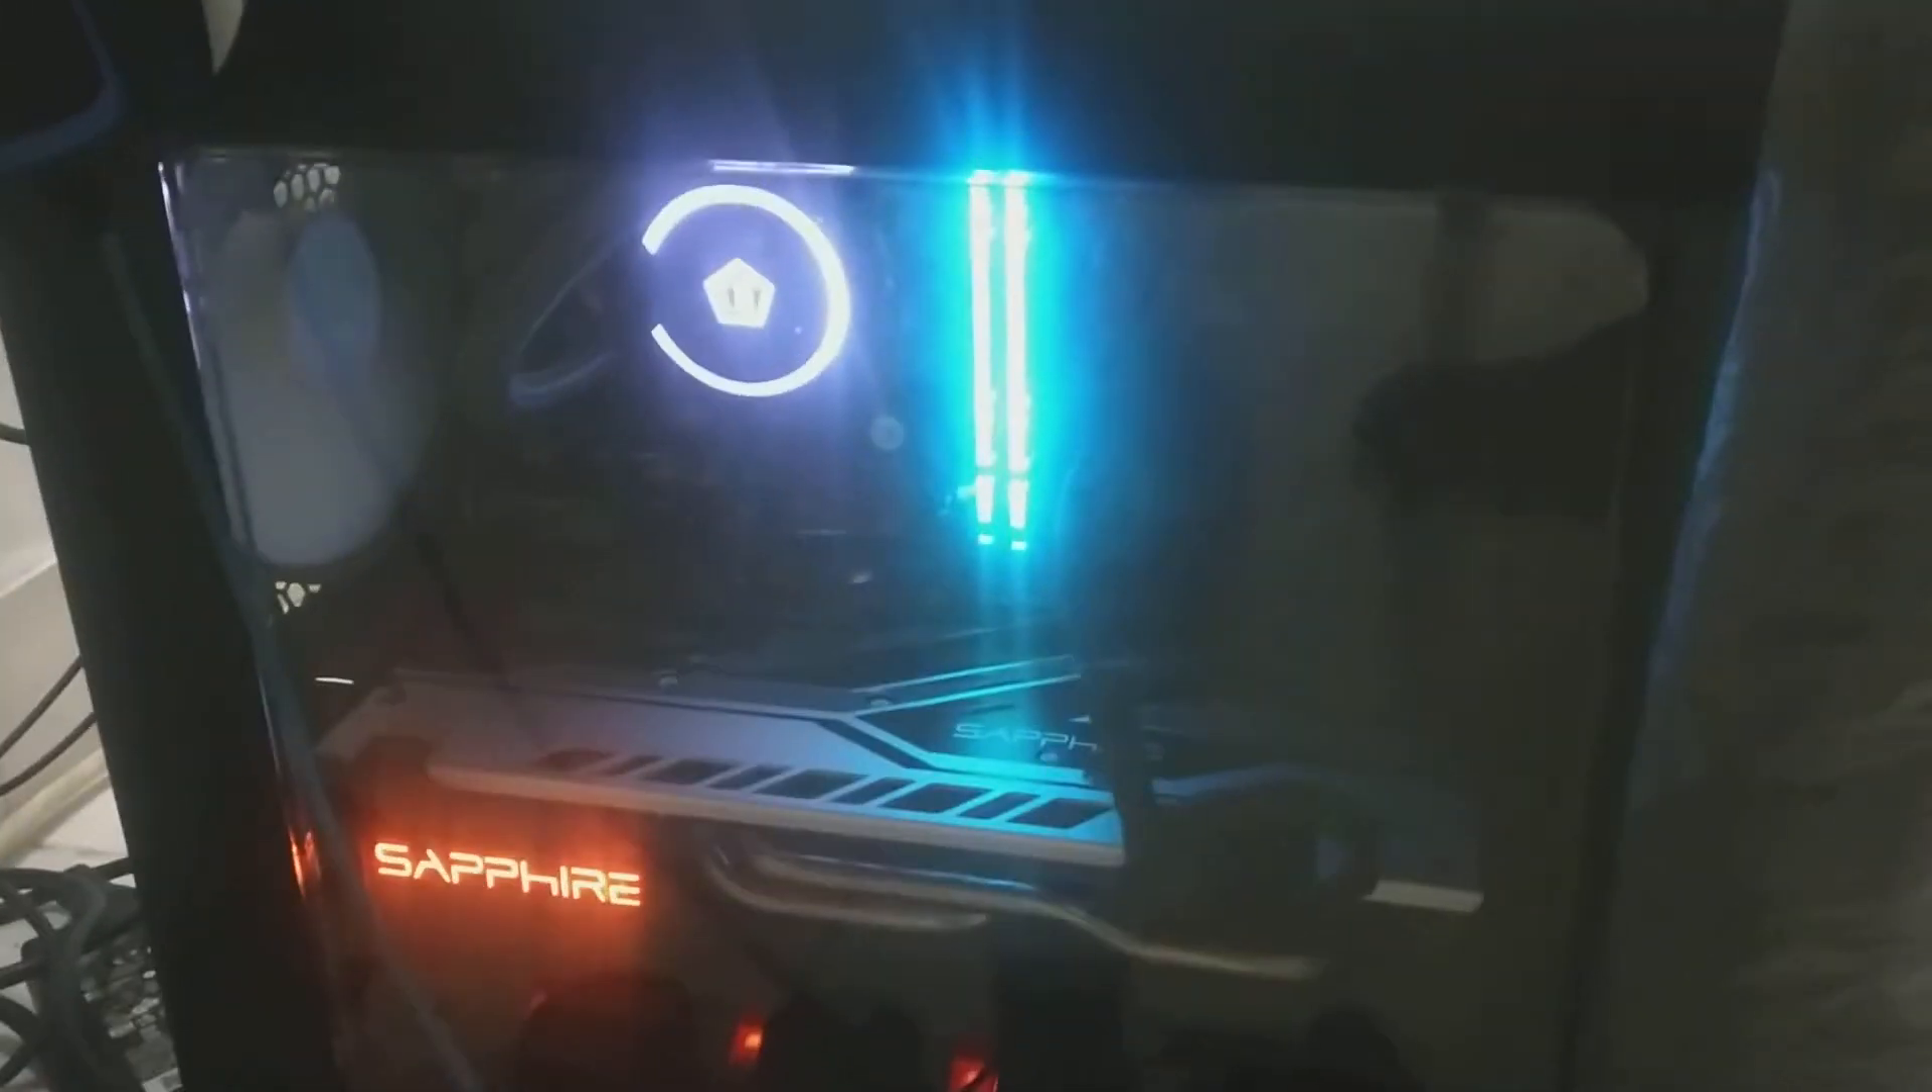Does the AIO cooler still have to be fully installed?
No.